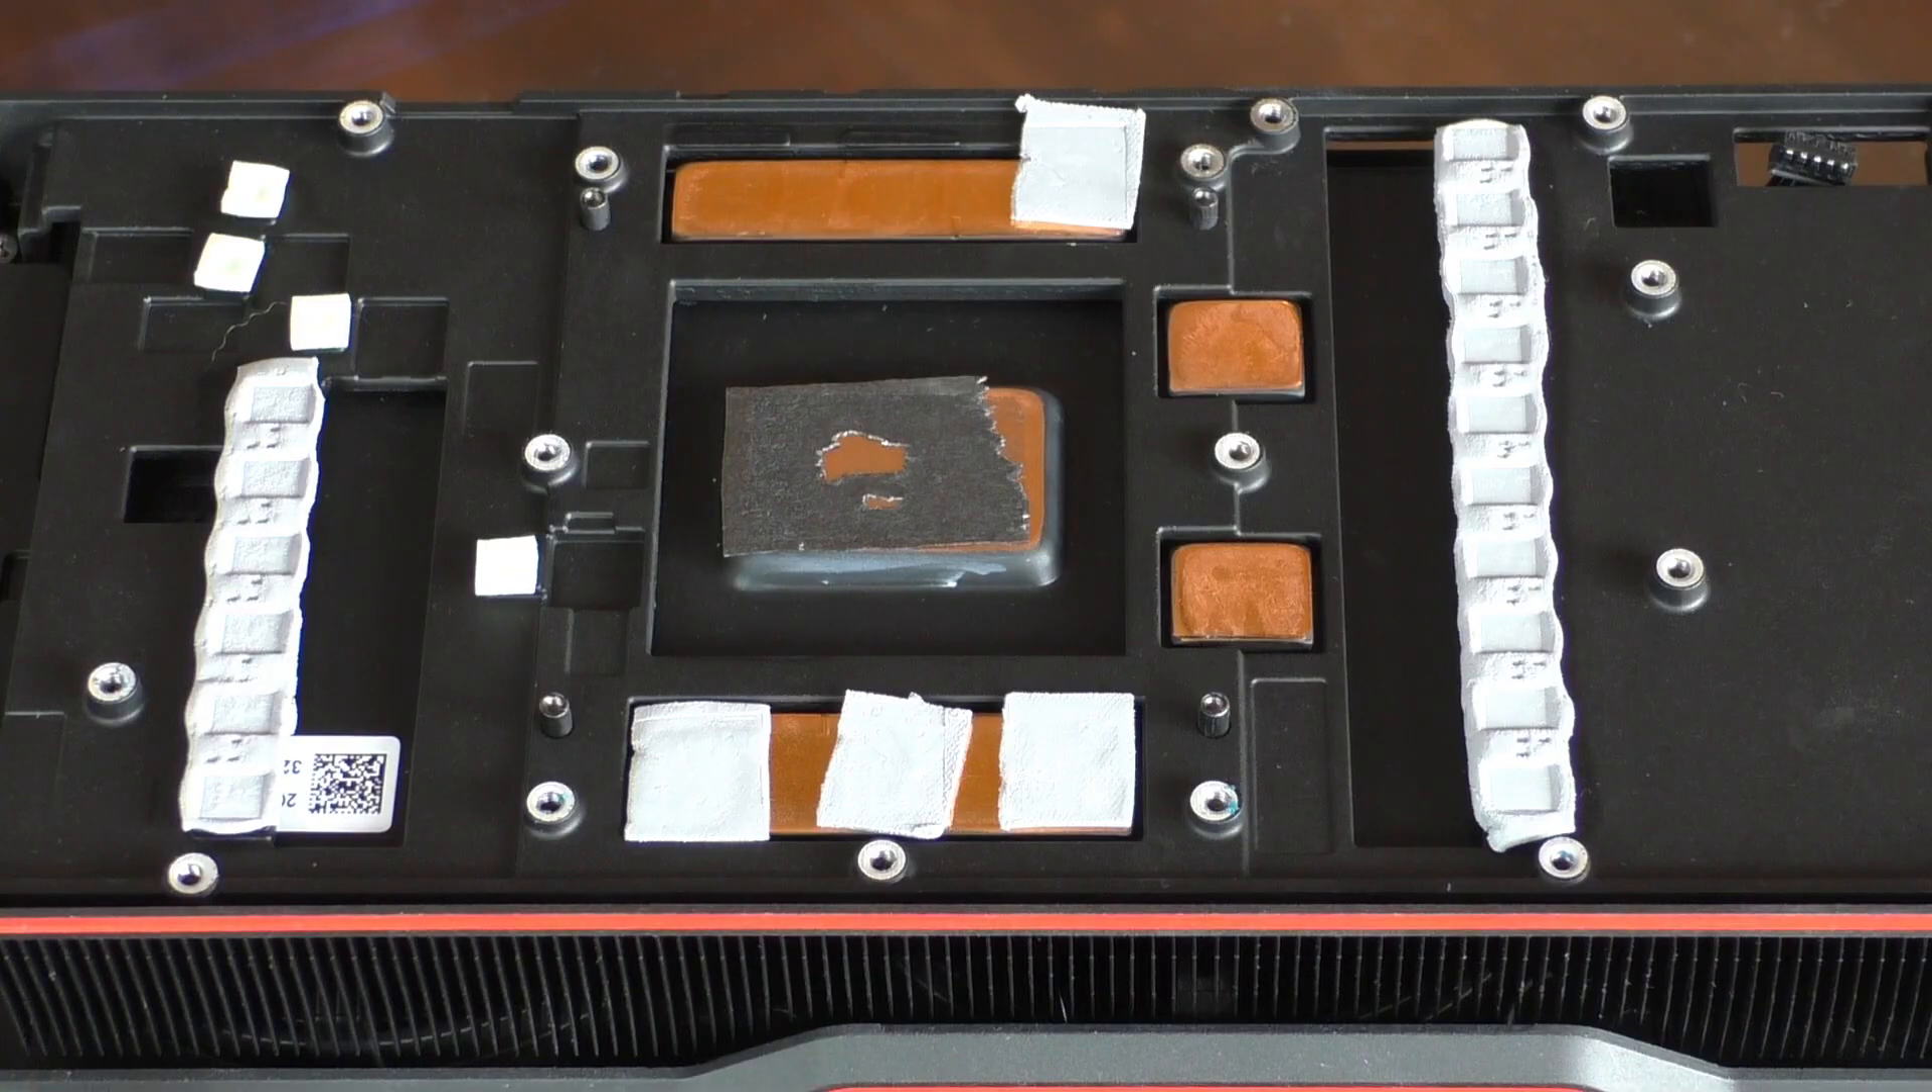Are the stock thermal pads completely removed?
No.